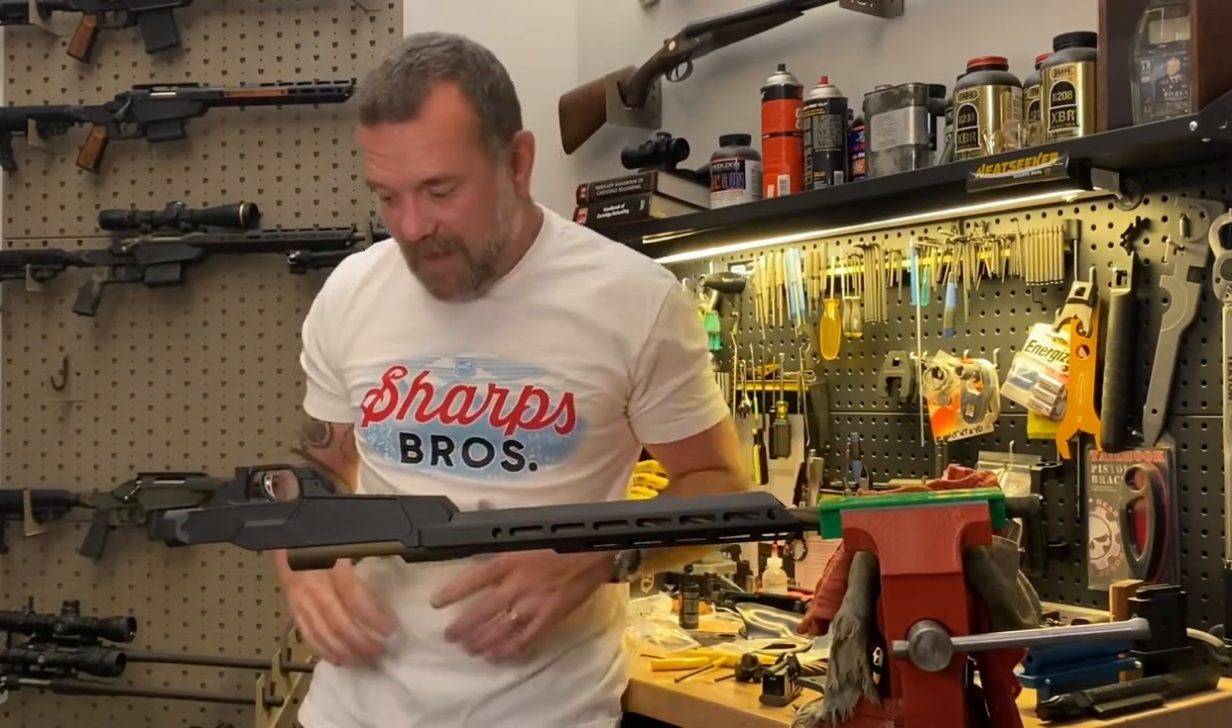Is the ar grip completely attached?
No.